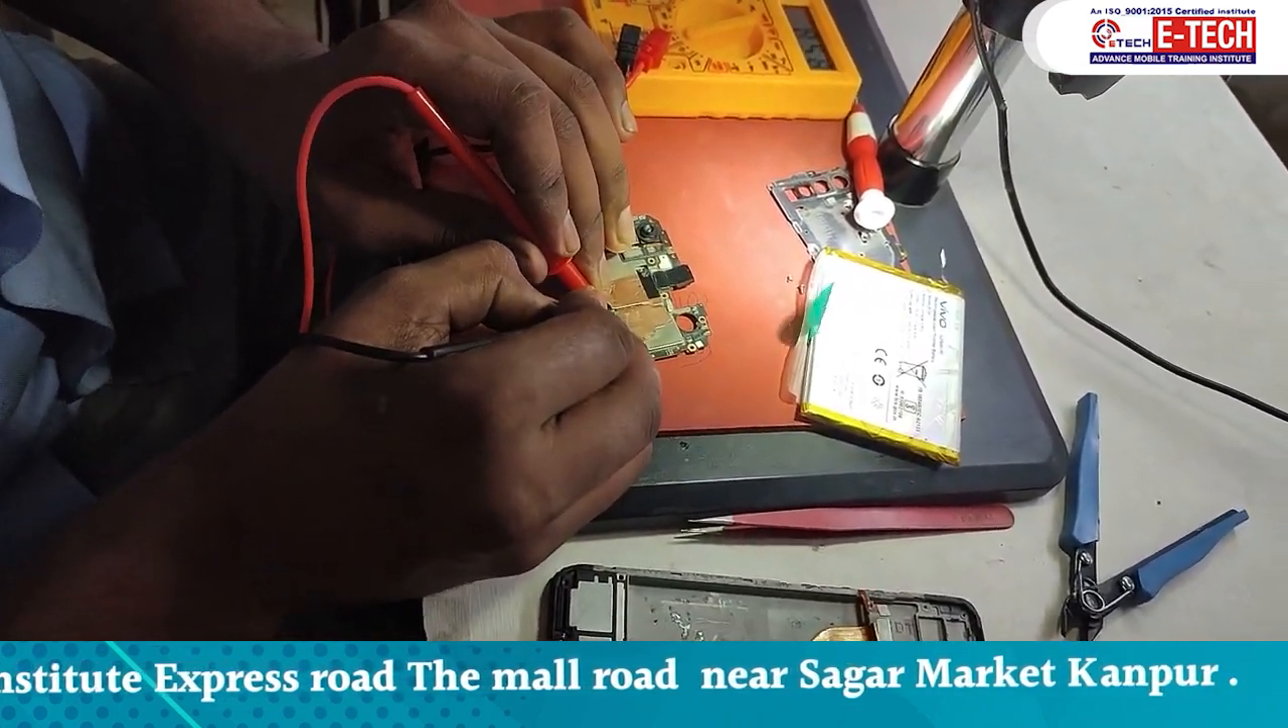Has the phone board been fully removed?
Yes.